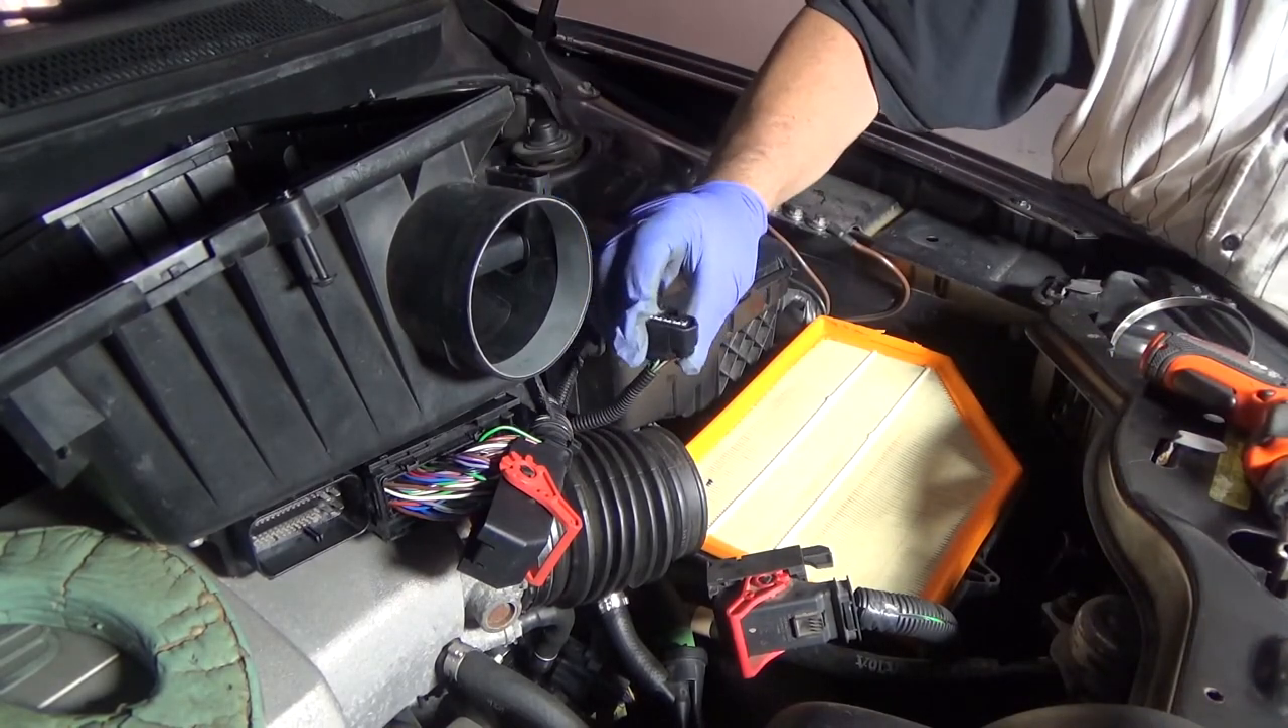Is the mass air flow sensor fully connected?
No.